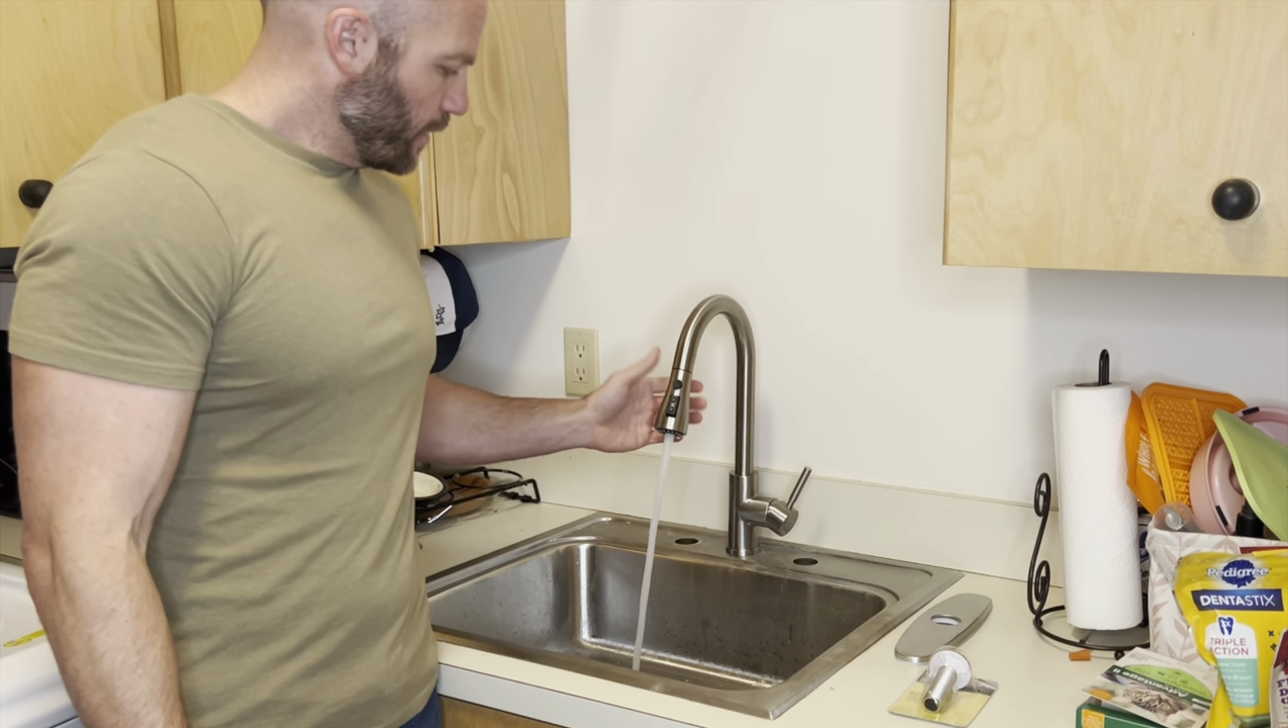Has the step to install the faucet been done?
Yes.